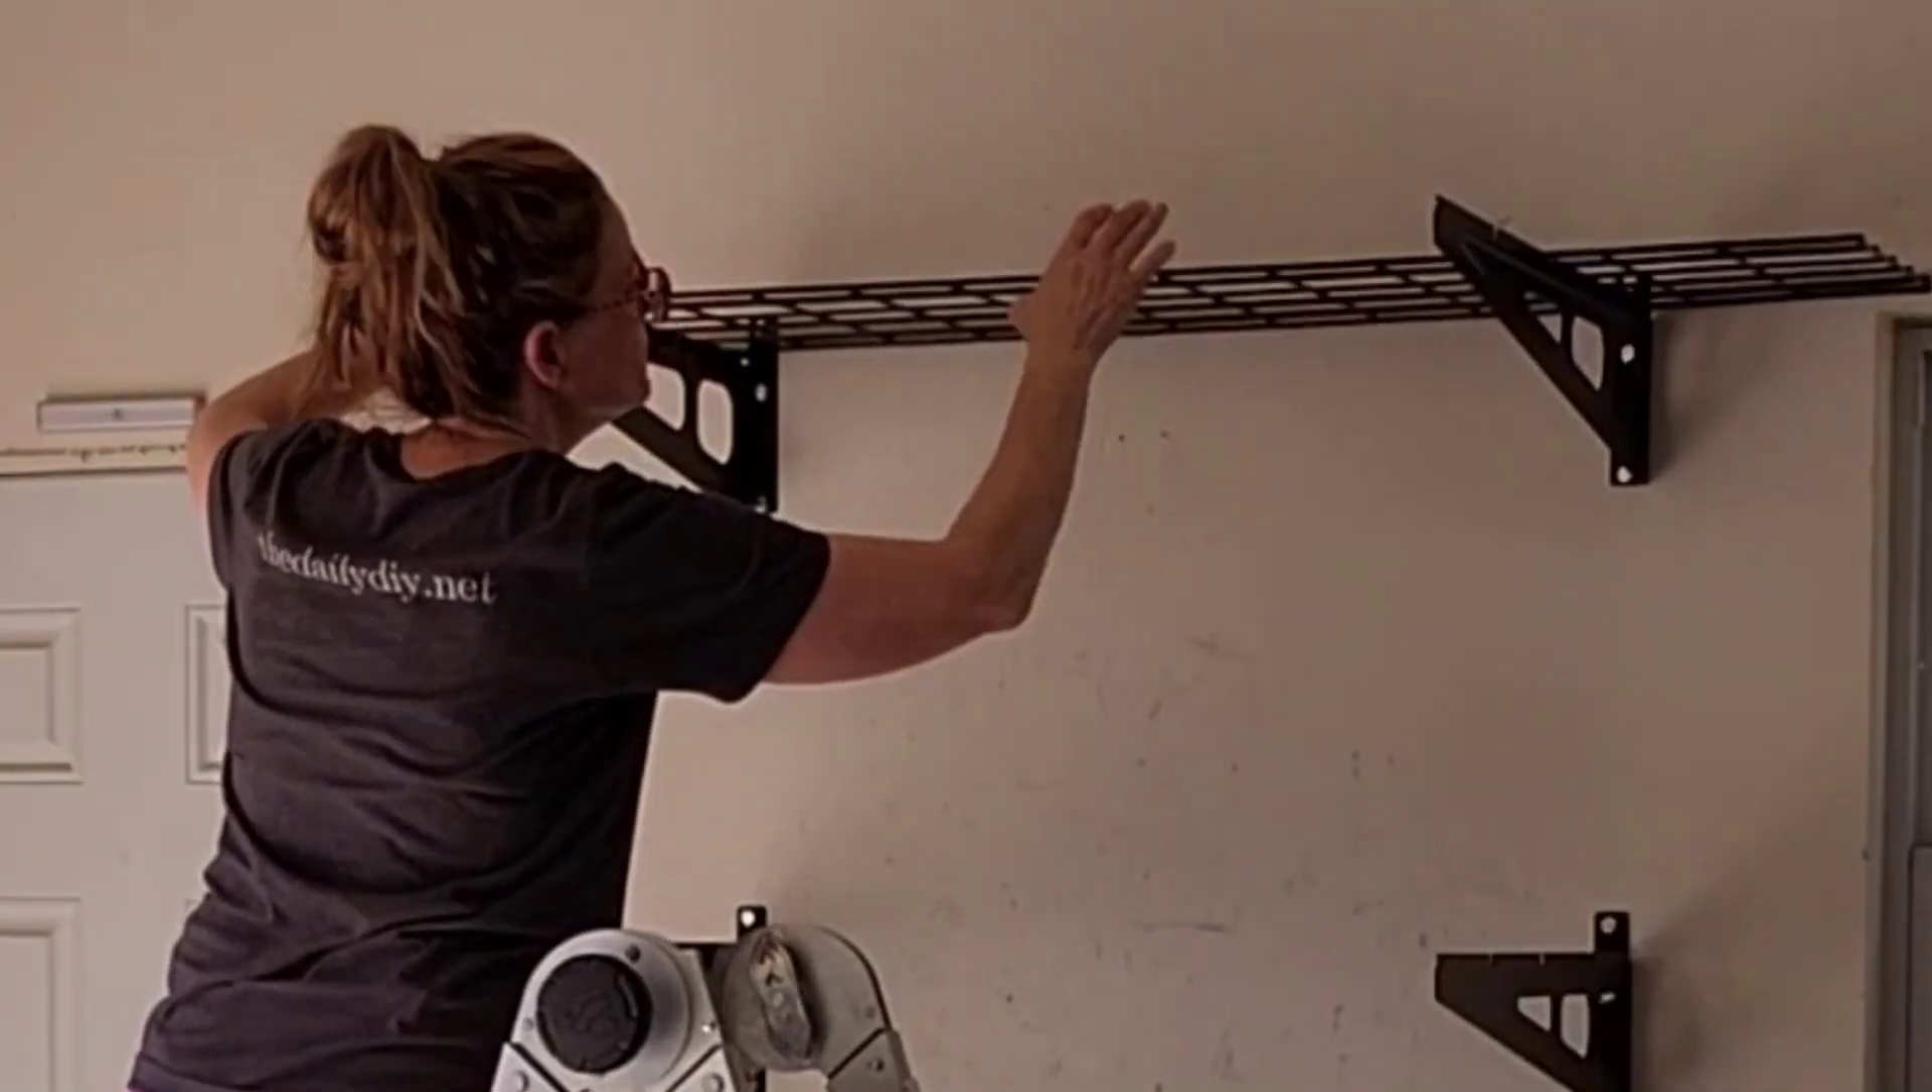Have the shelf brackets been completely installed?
Yes.